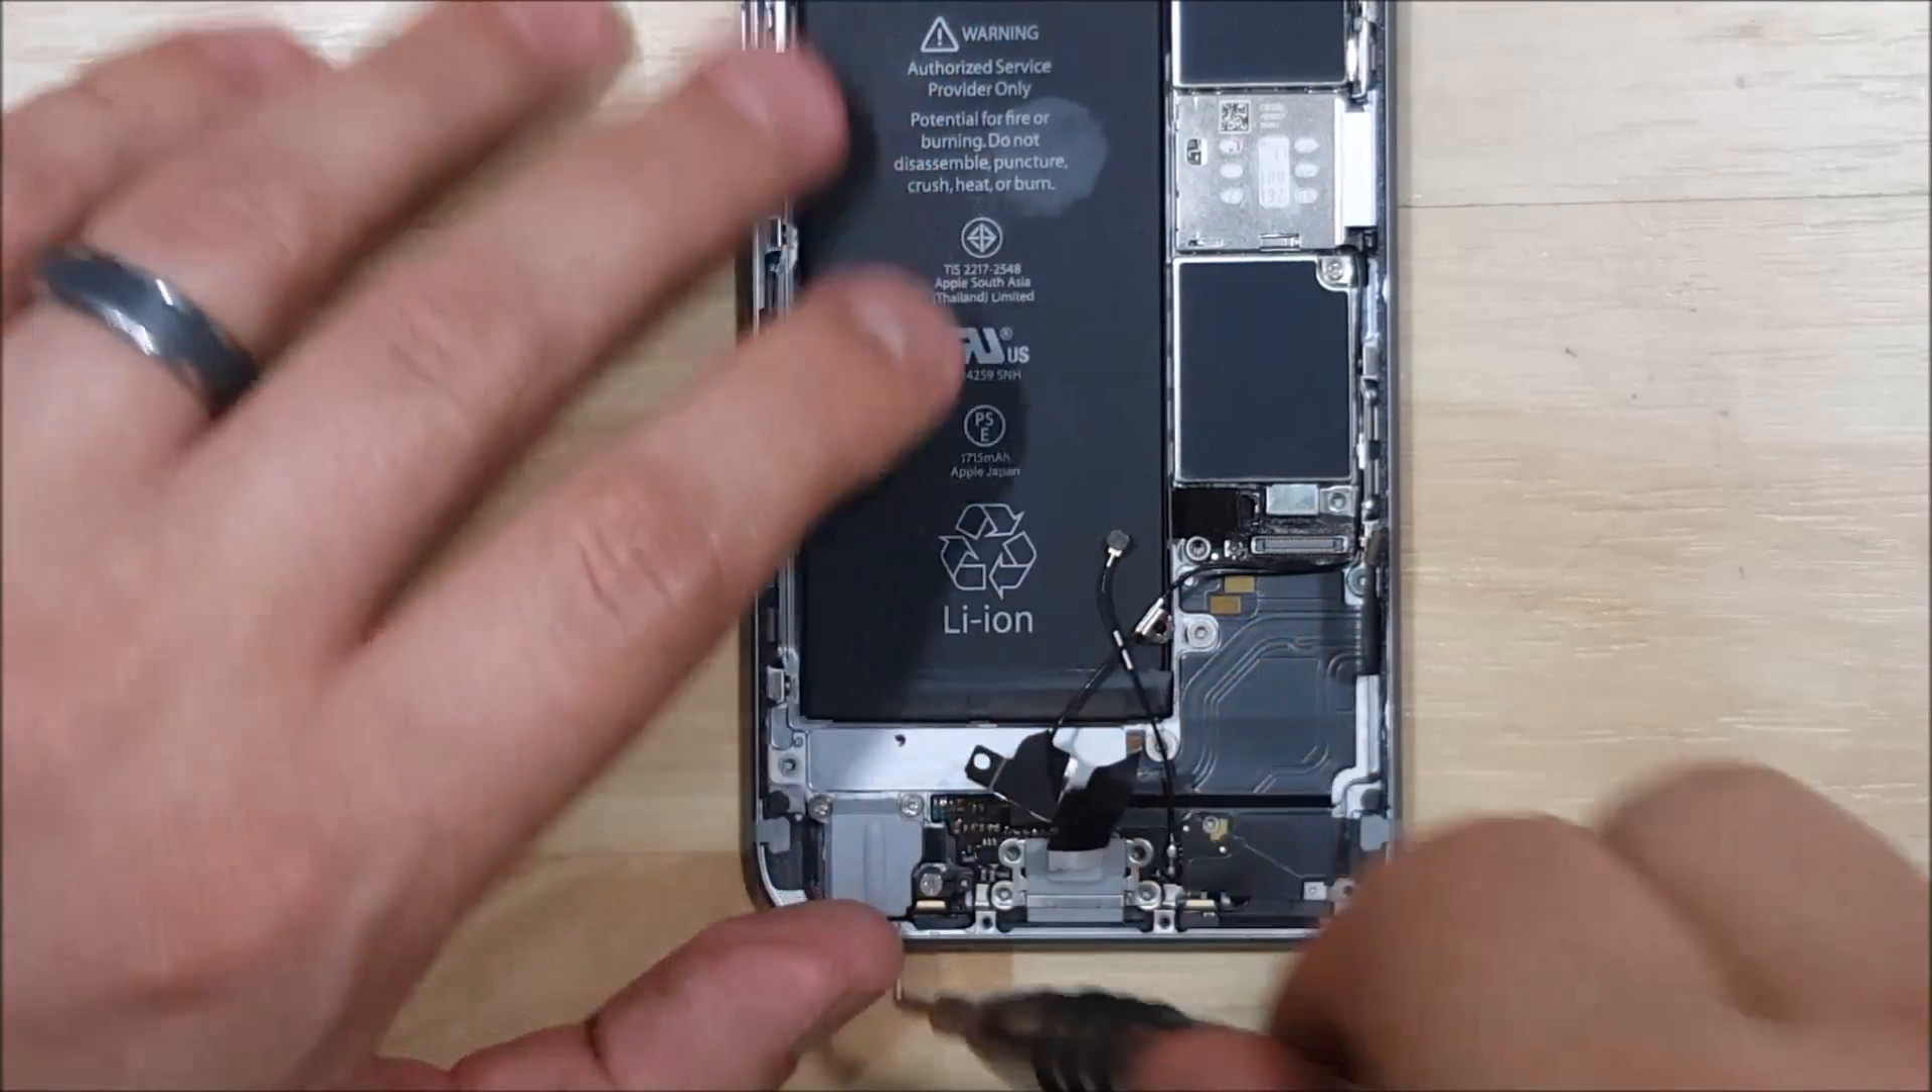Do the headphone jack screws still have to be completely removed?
Yes.